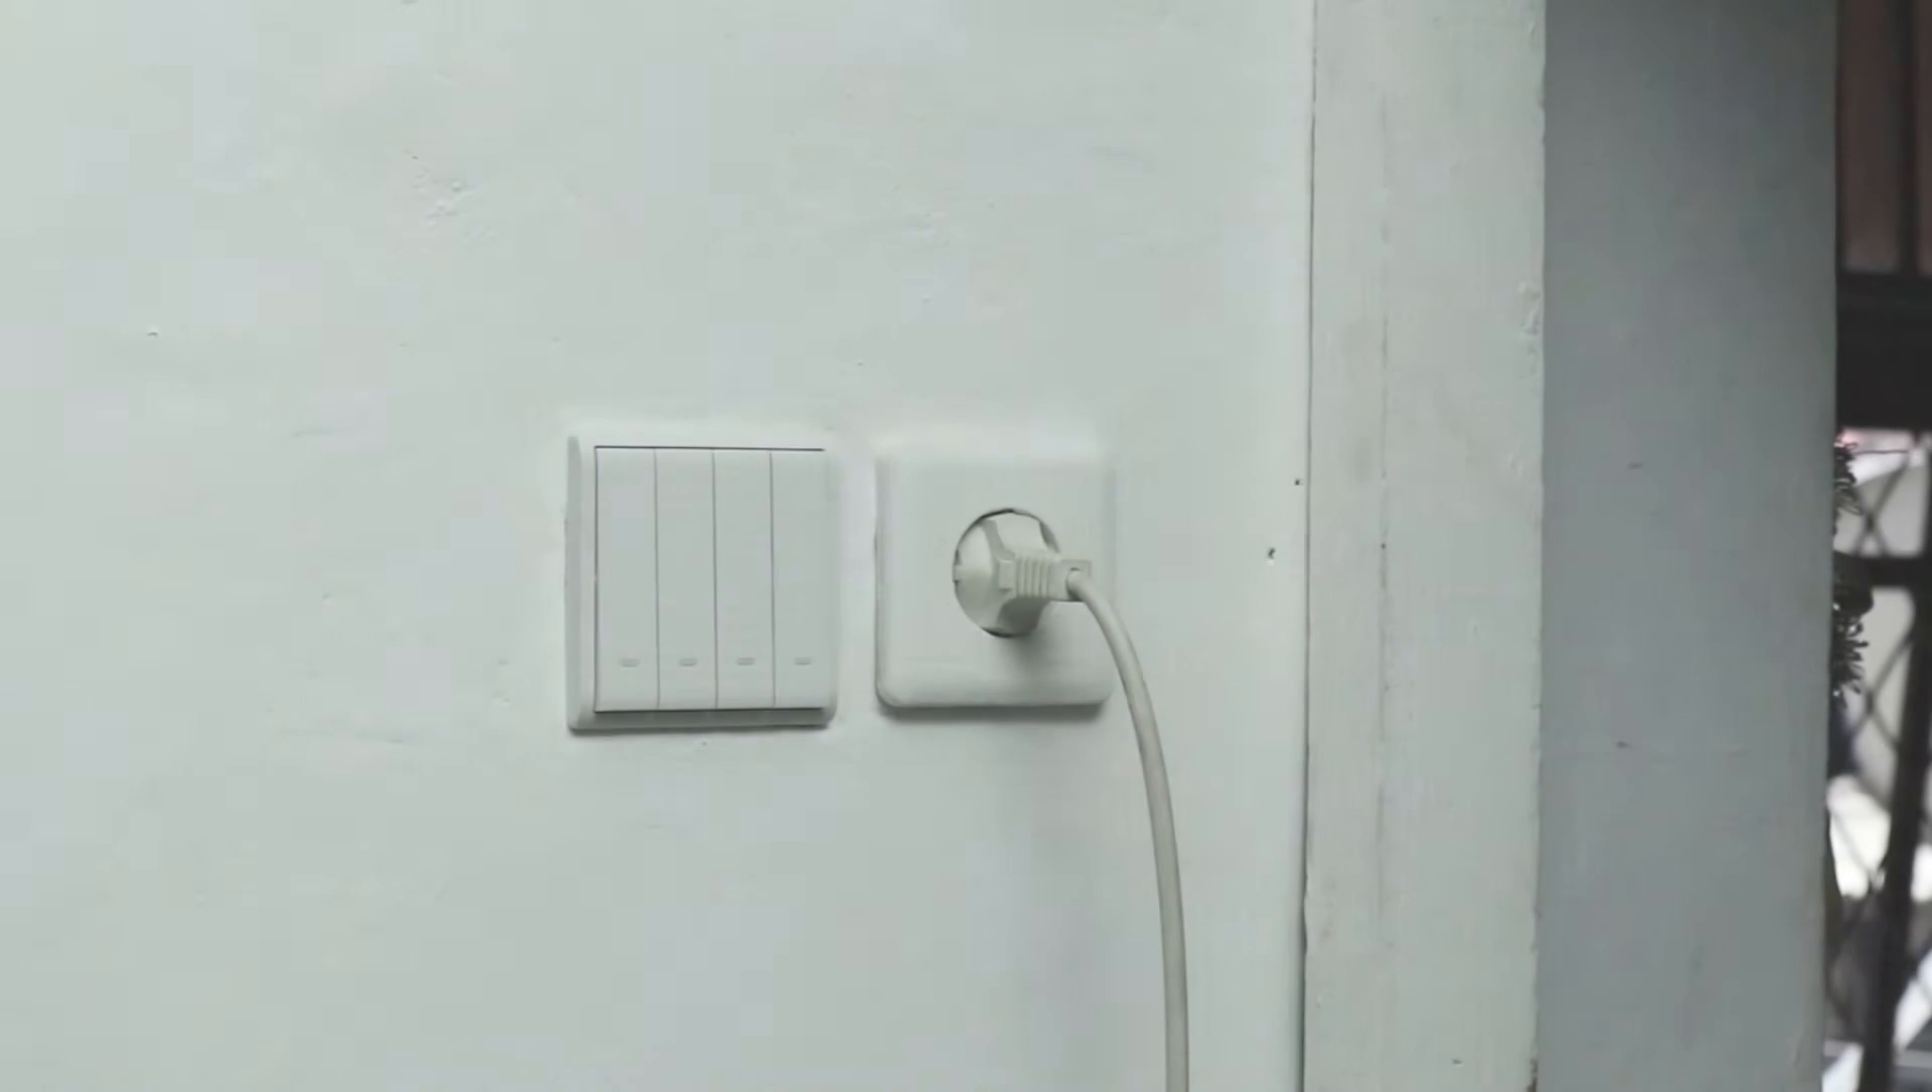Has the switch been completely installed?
Yes.